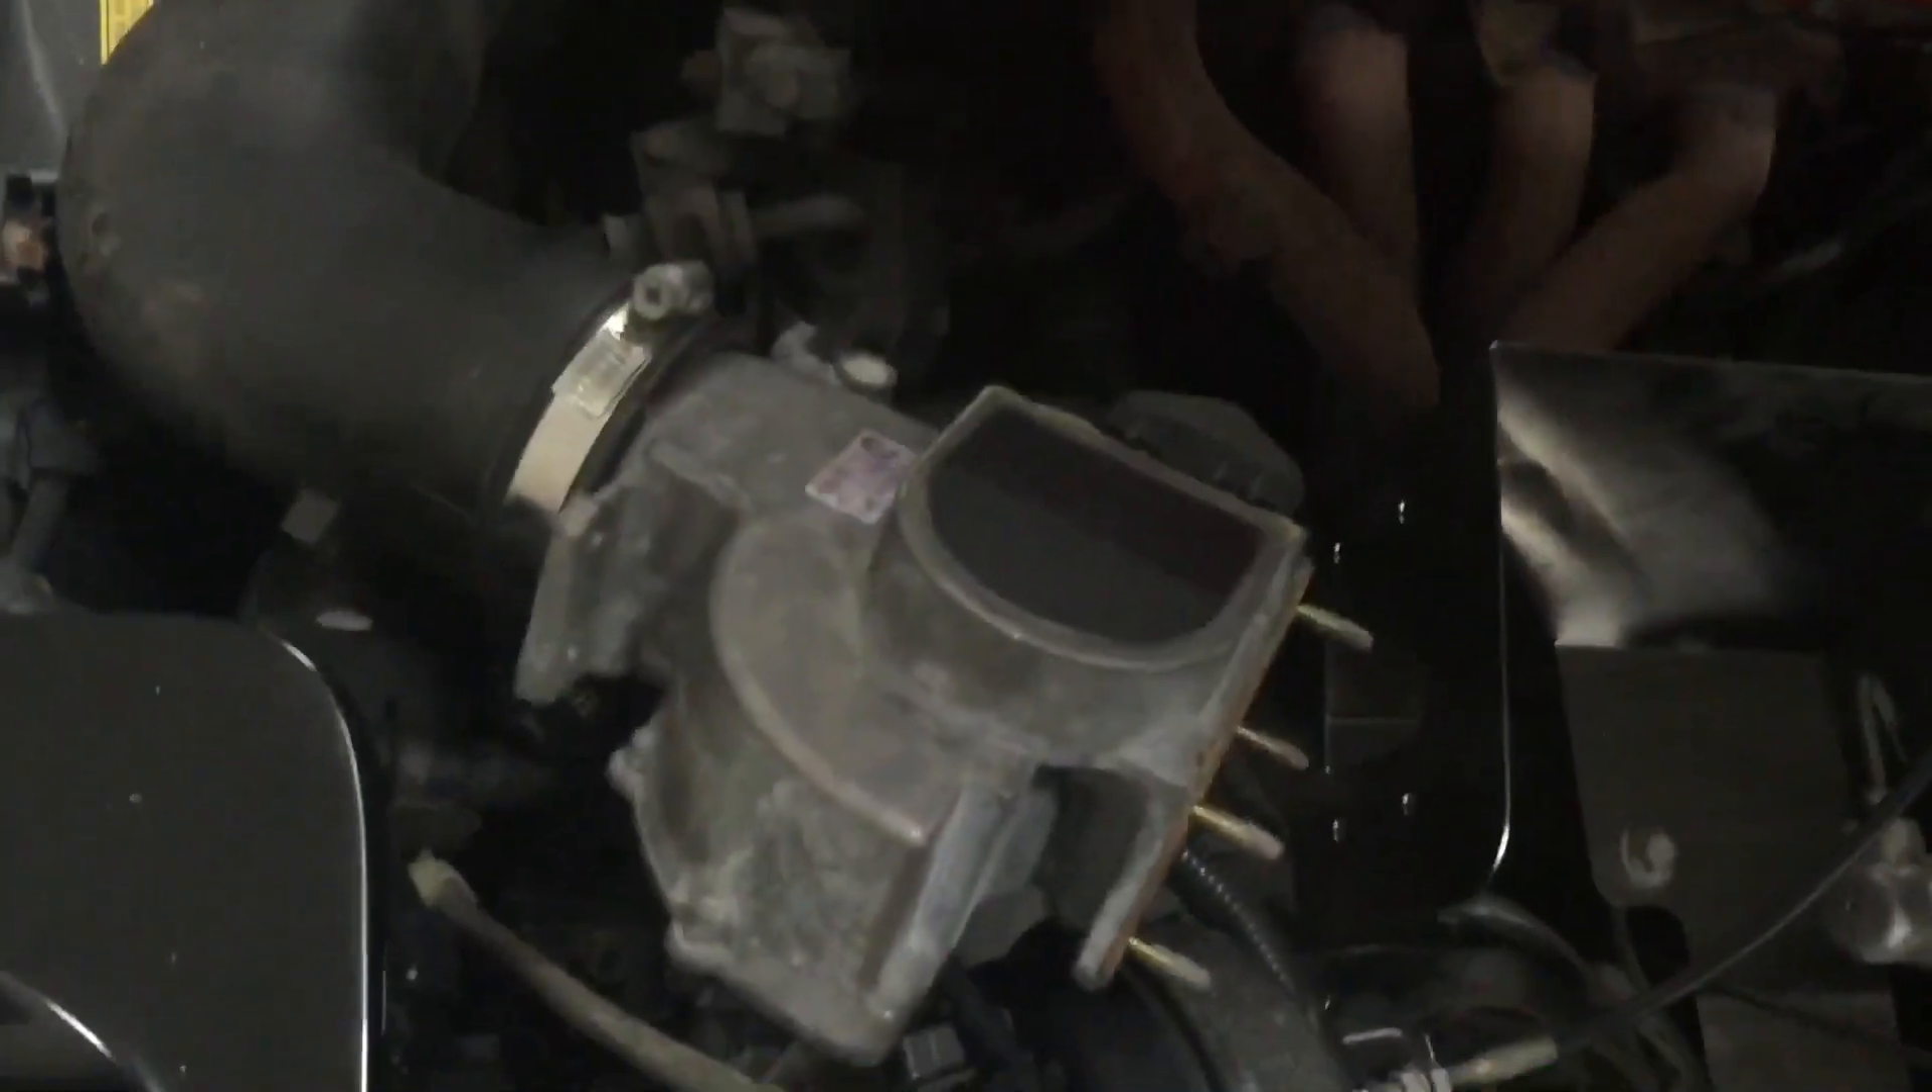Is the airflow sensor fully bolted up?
No.